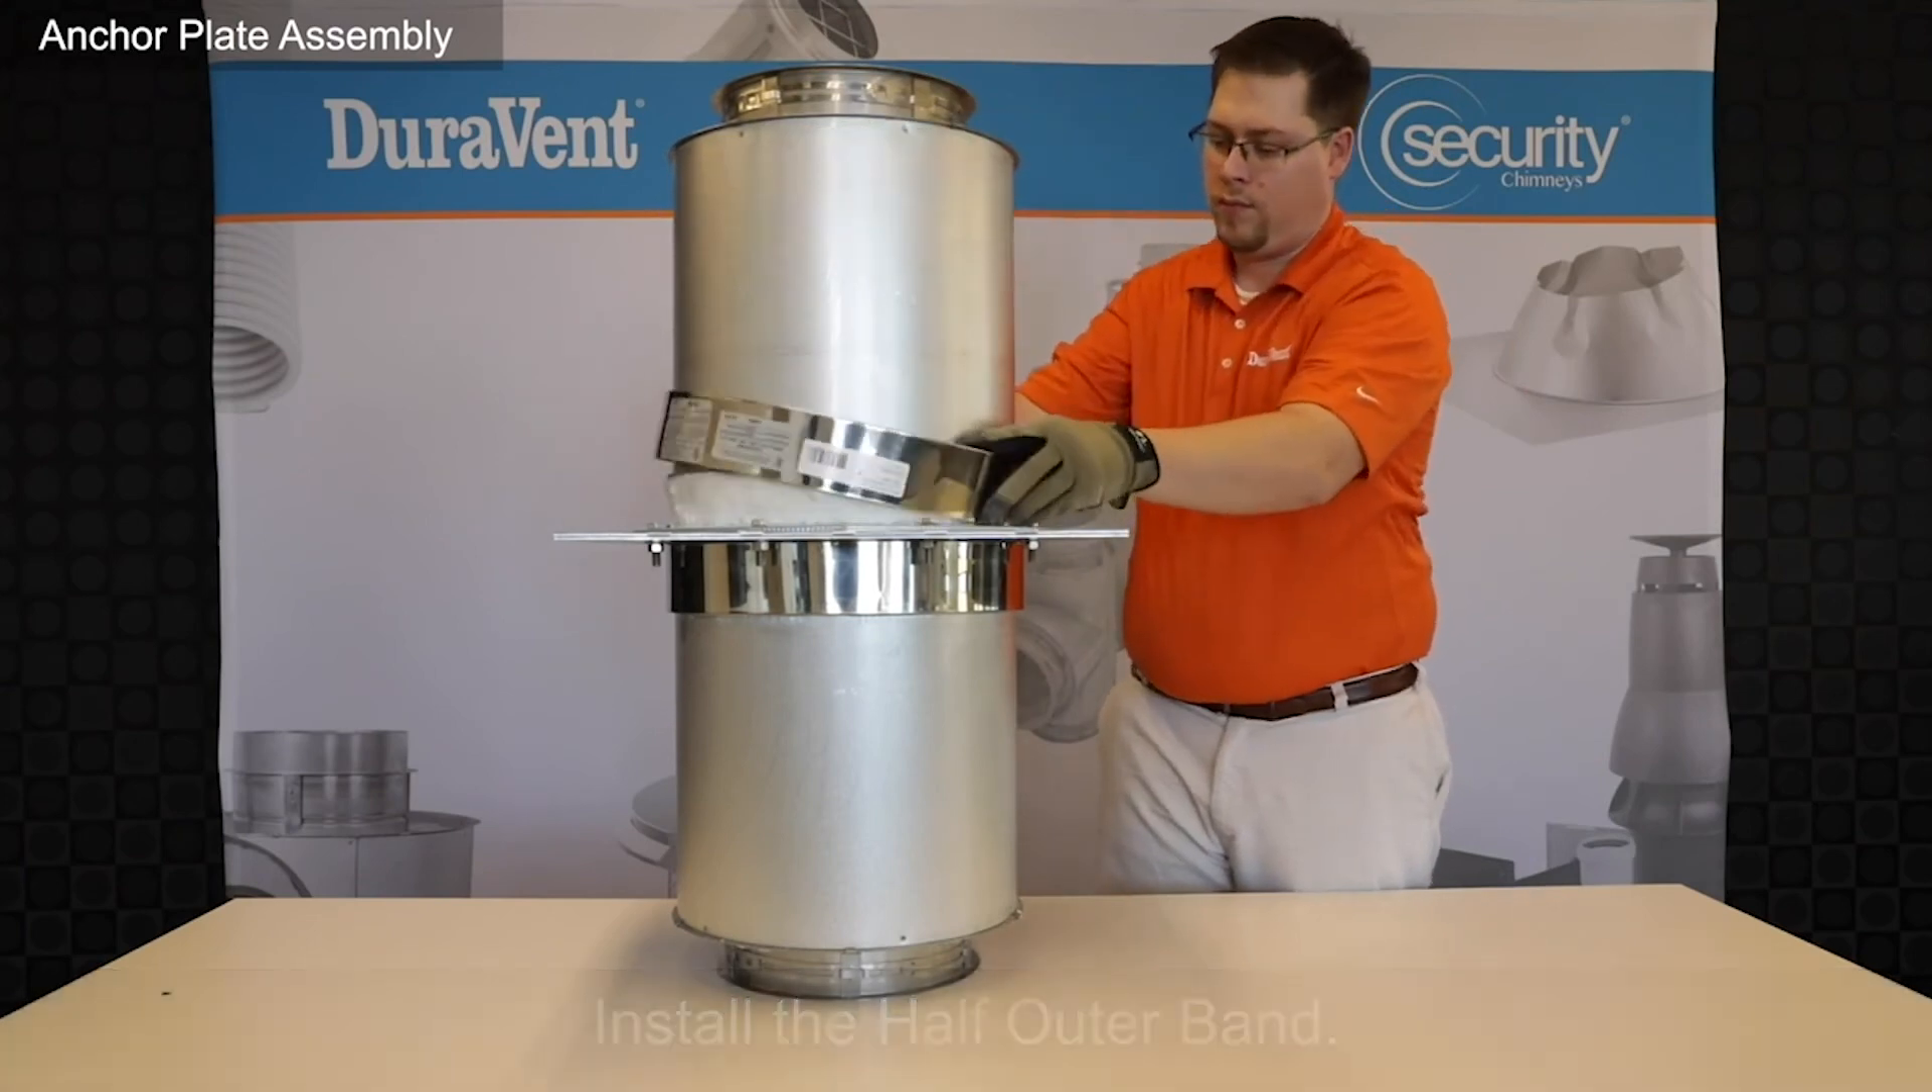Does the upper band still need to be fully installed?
Yes.